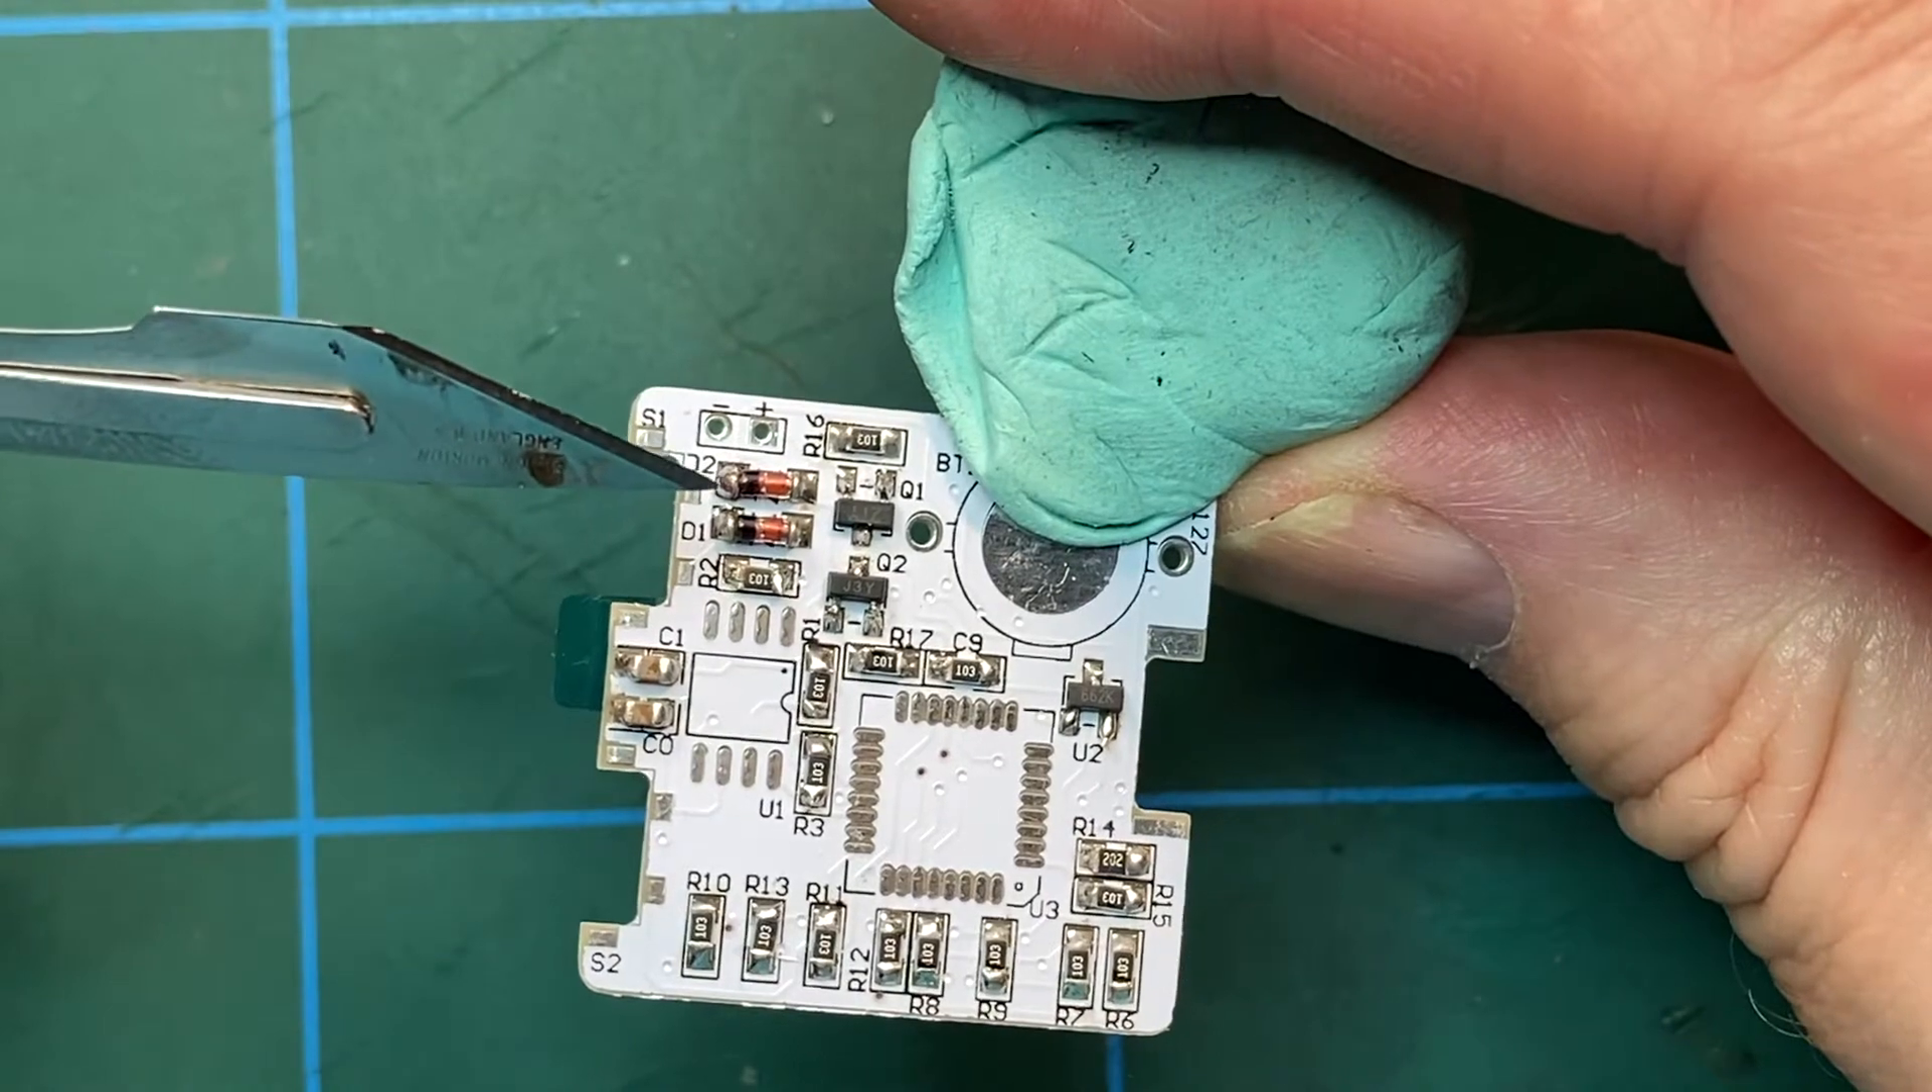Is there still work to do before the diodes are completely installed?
No.